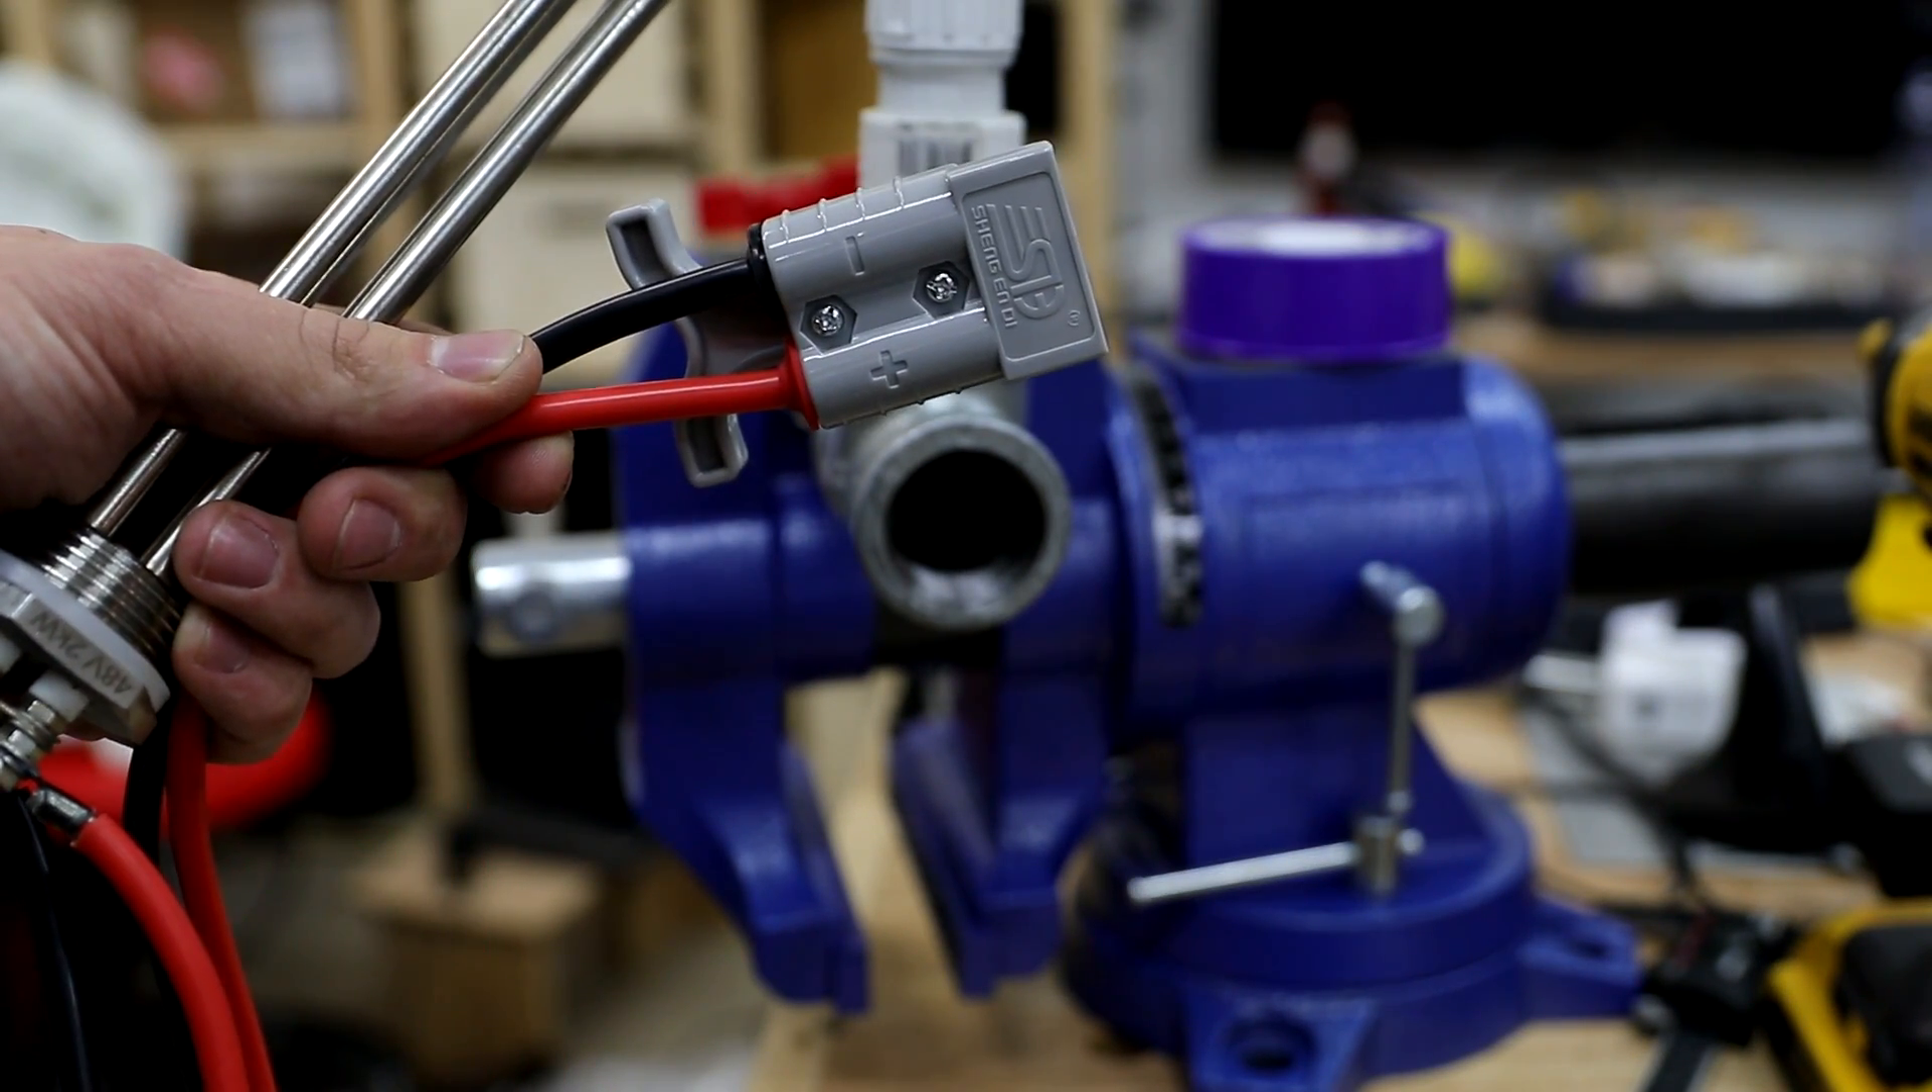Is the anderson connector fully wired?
Yes.